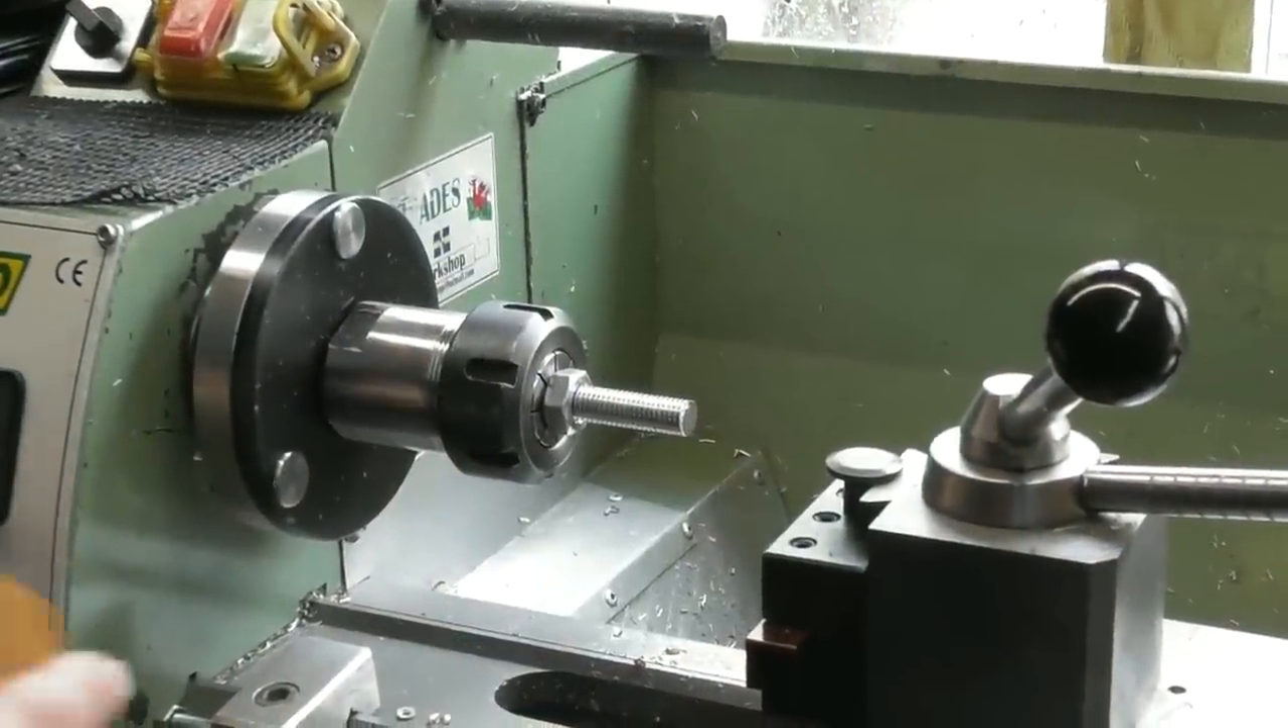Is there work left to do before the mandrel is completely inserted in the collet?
No.